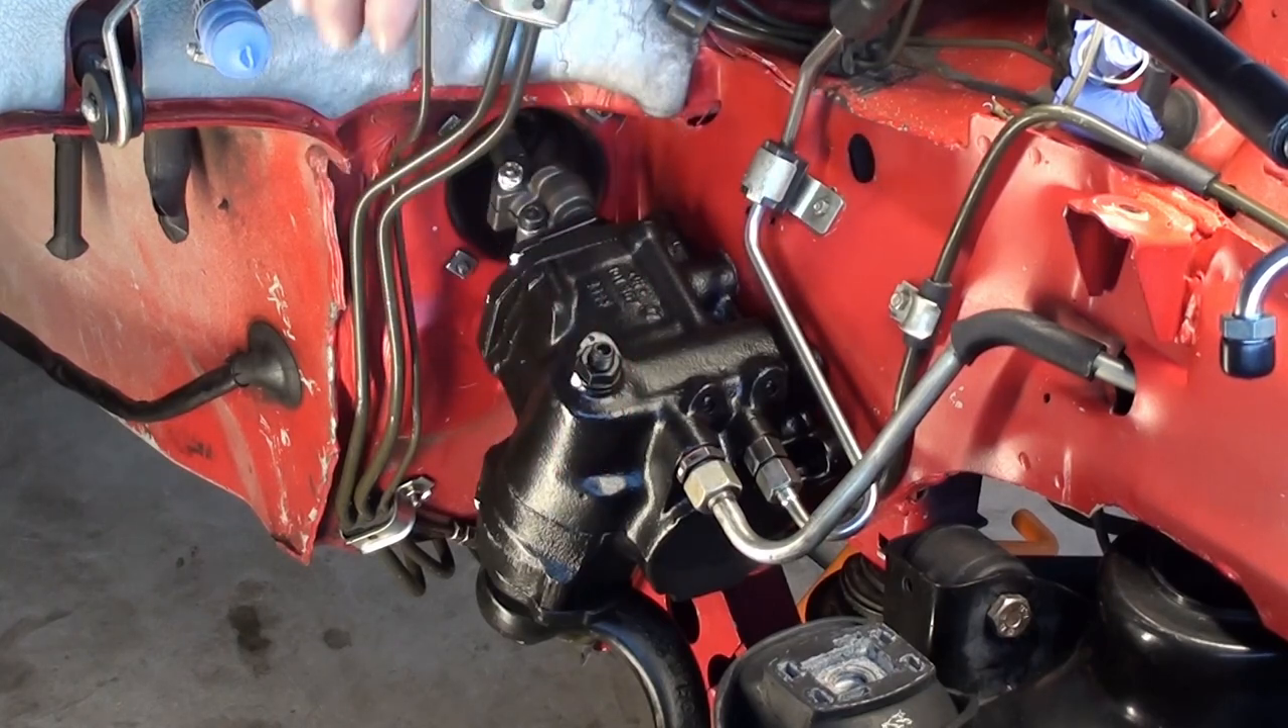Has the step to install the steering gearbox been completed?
Yes.